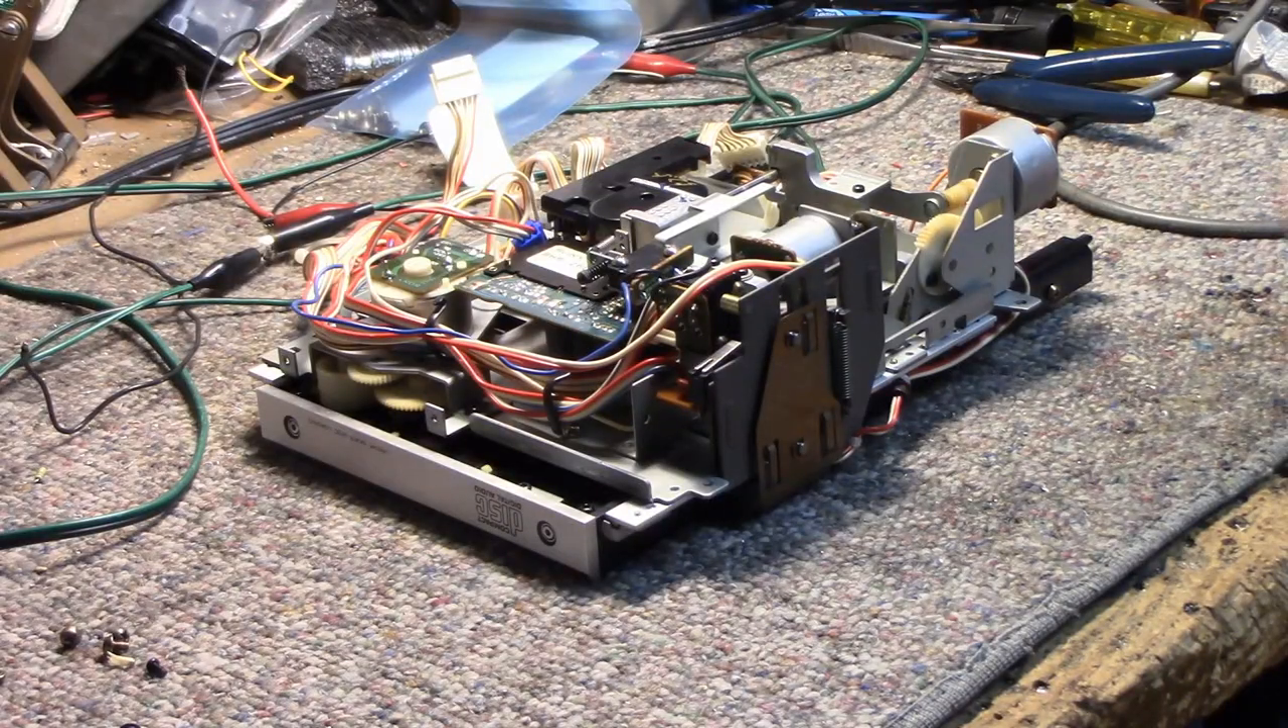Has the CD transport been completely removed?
Yes.